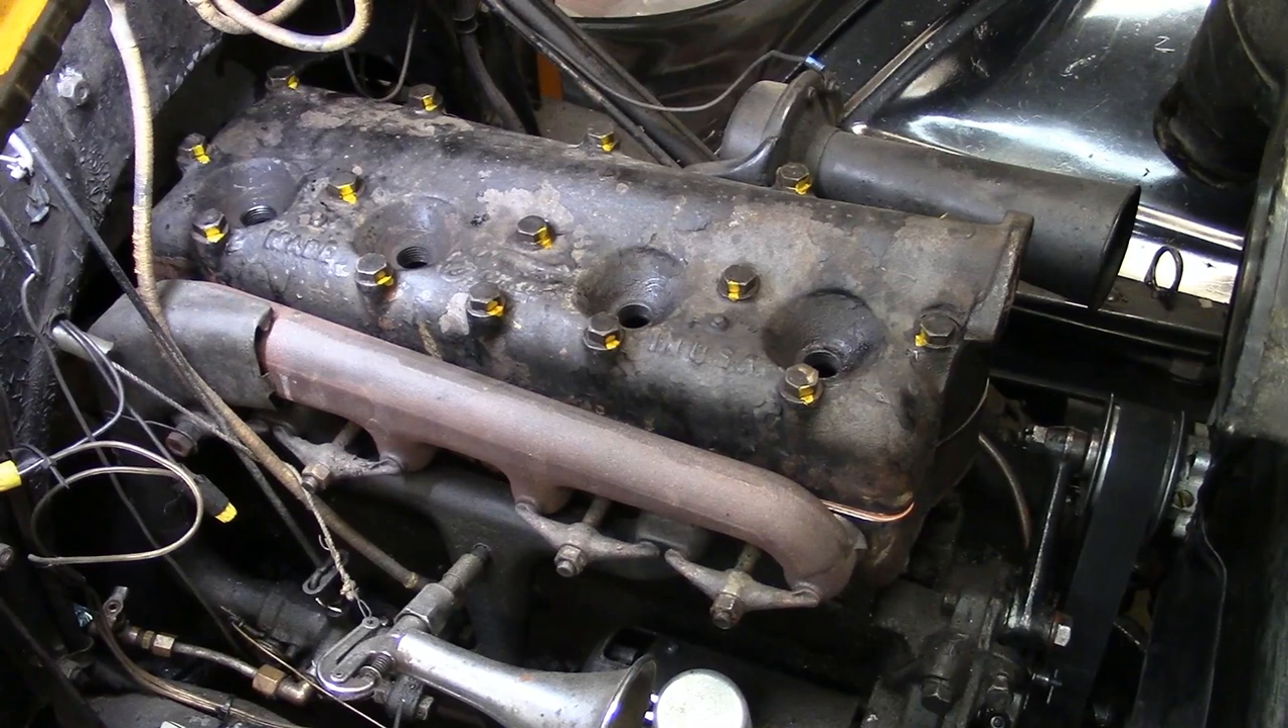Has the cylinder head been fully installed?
Yes.